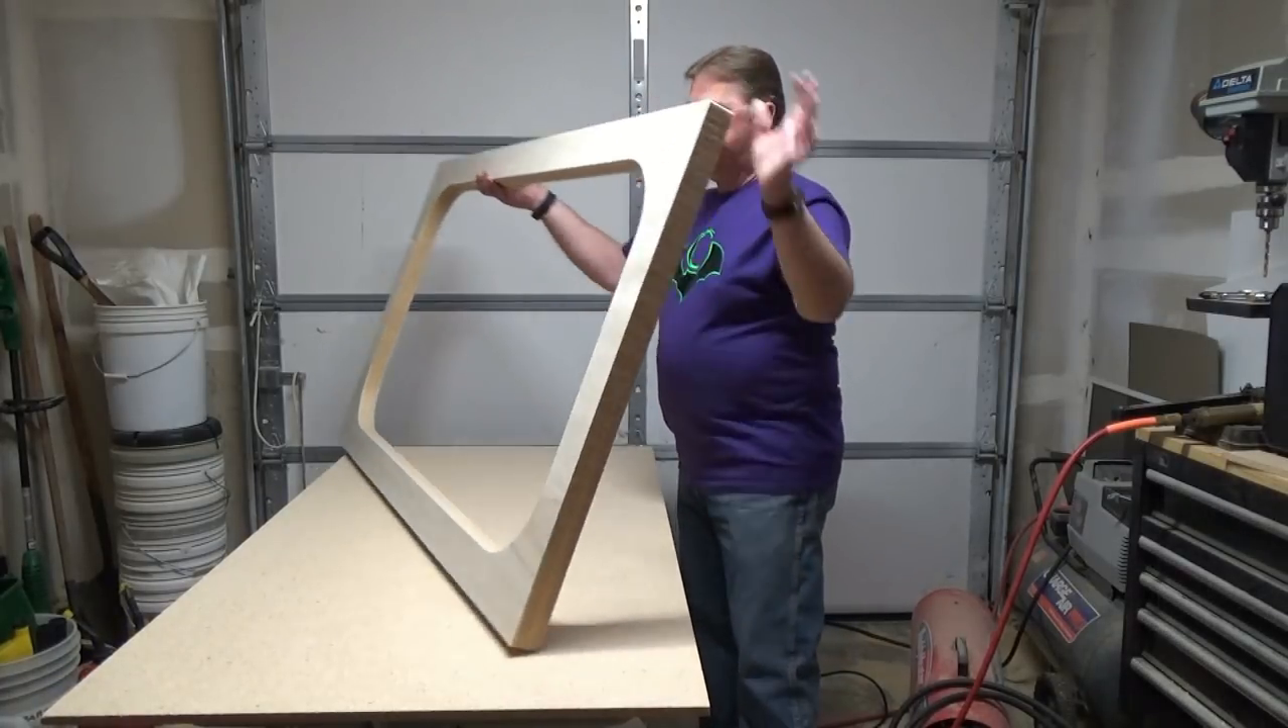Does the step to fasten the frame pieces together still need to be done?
No.